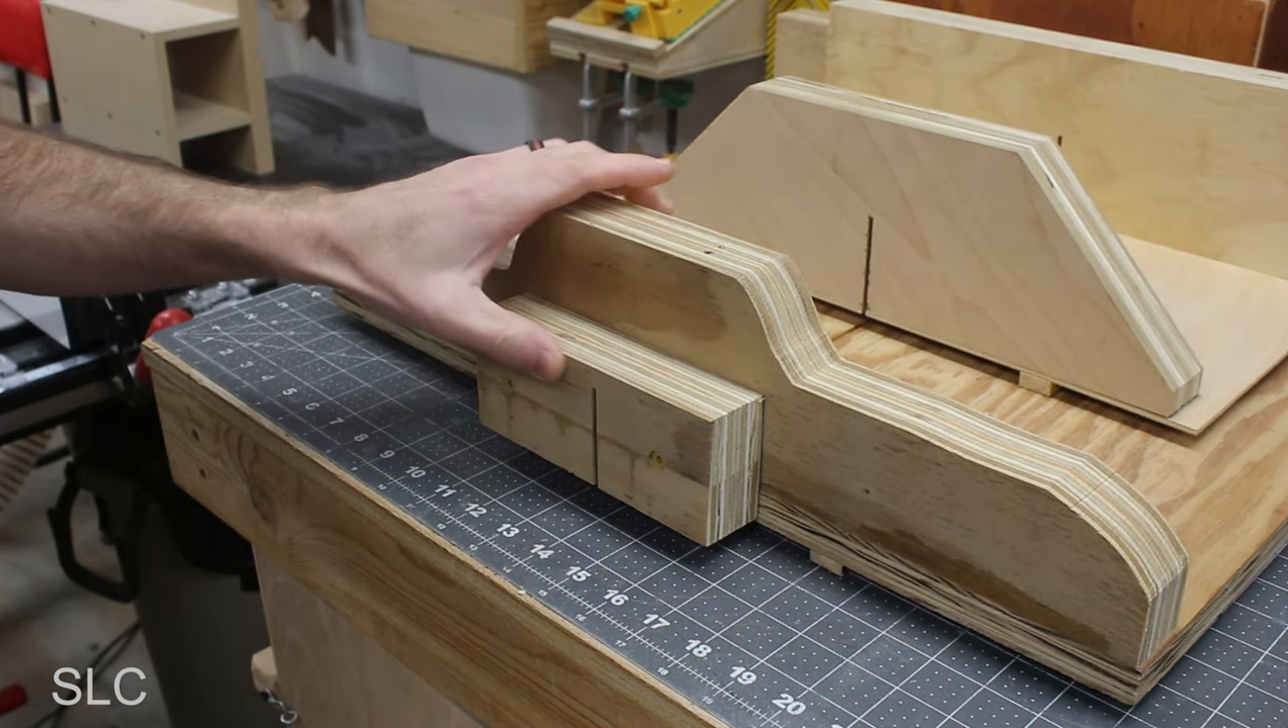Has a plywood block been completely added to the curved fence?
Yes.